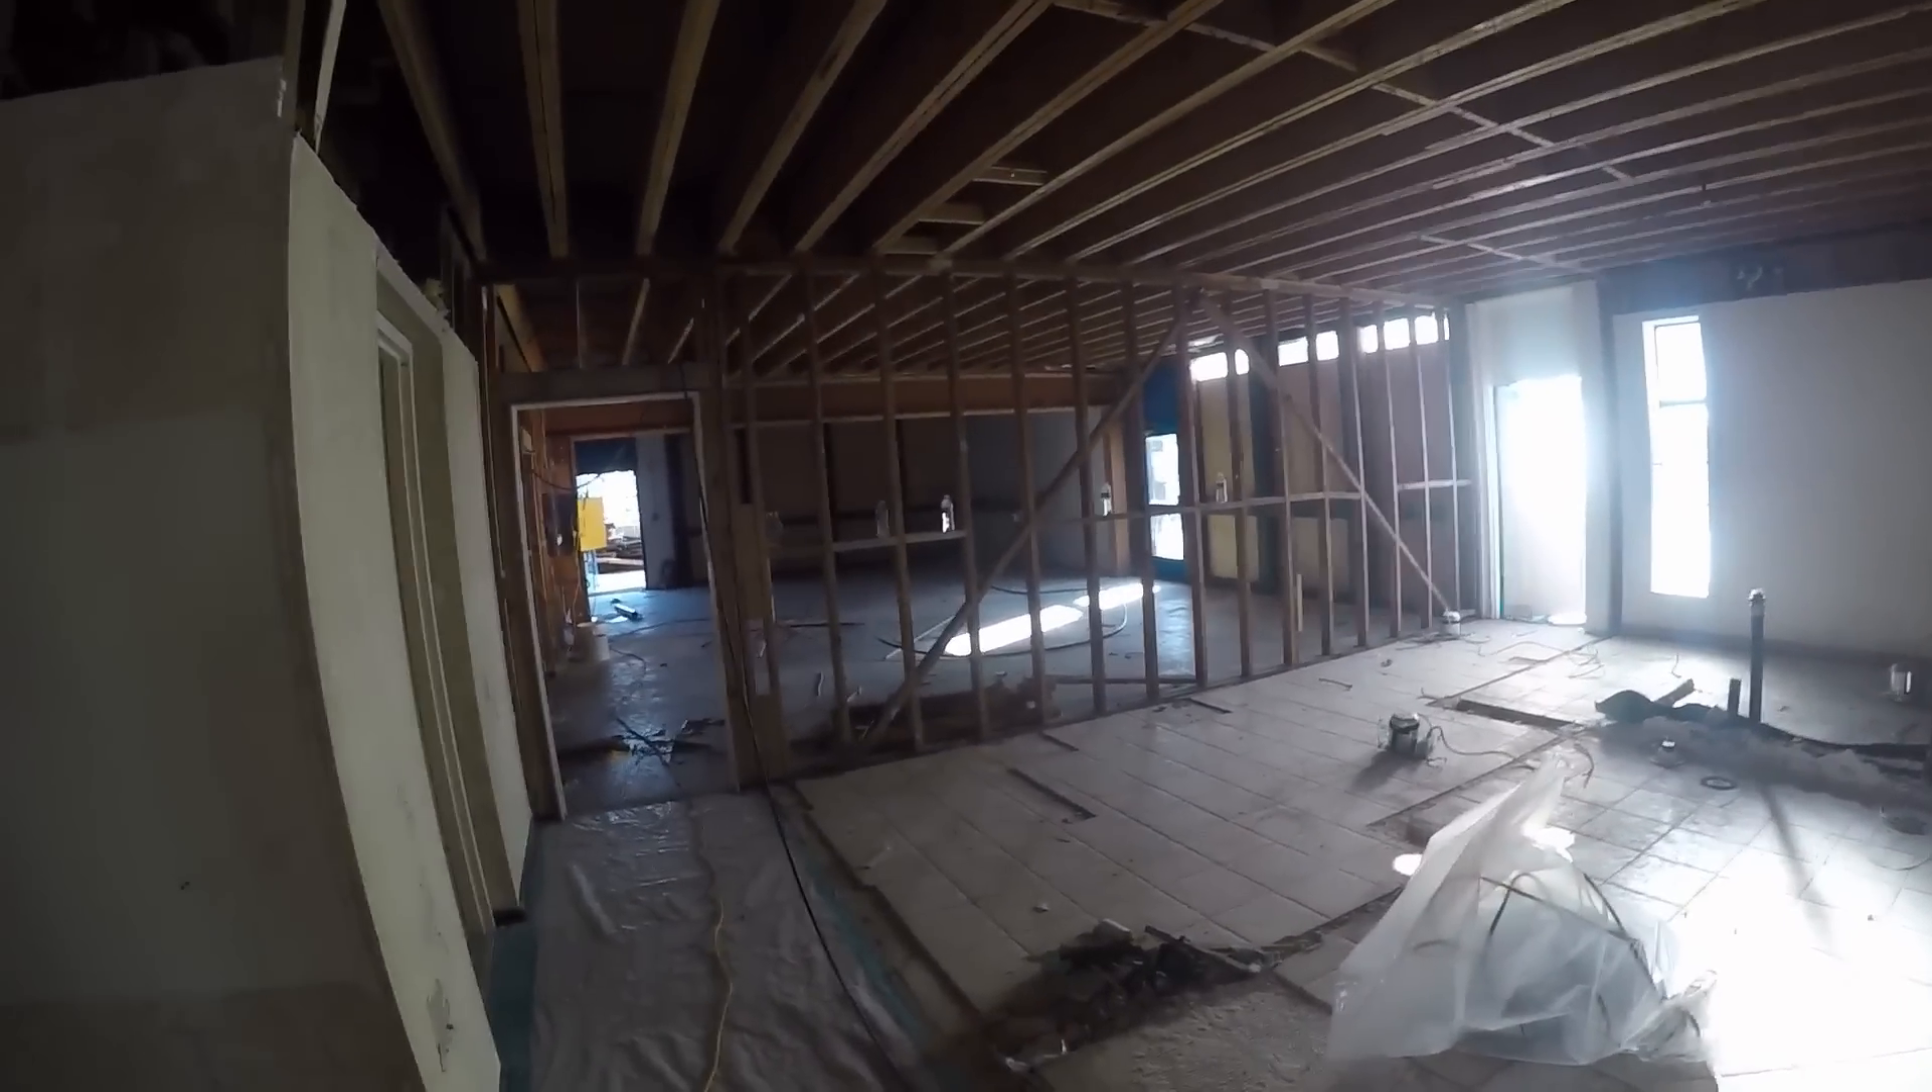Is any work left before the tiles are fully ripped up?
Yes.